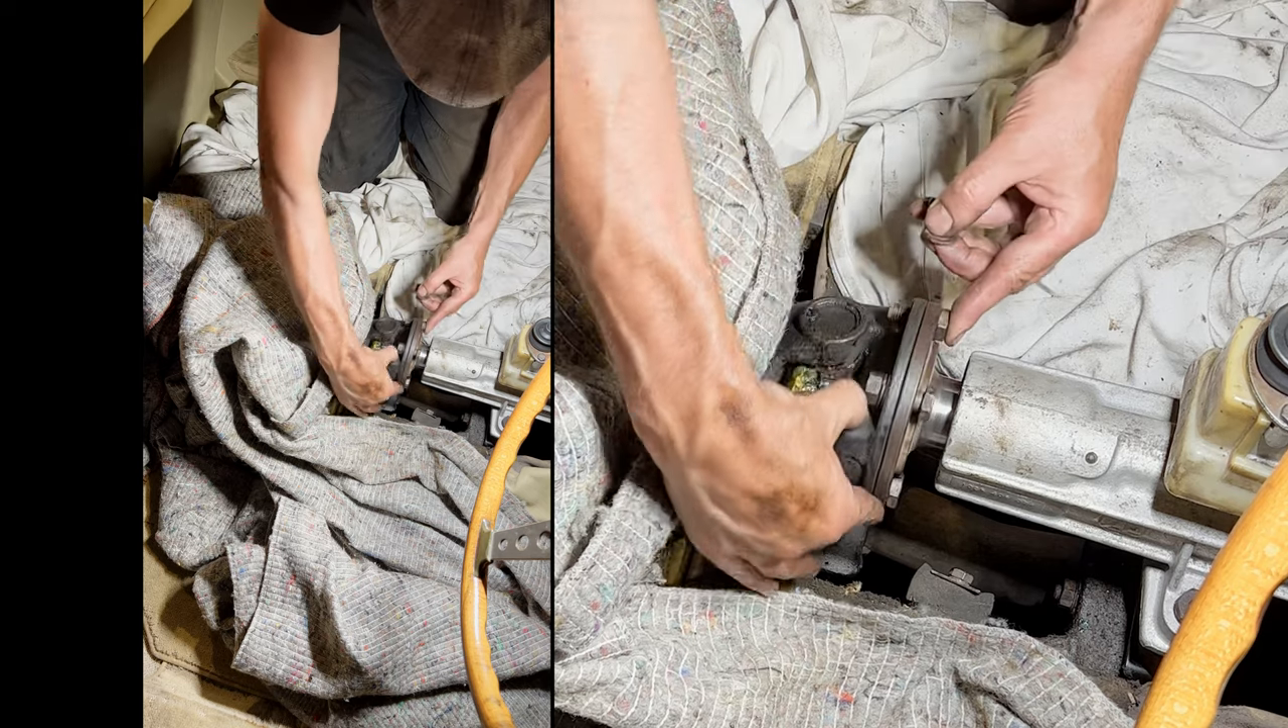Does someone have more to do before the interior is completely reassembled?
Yes.